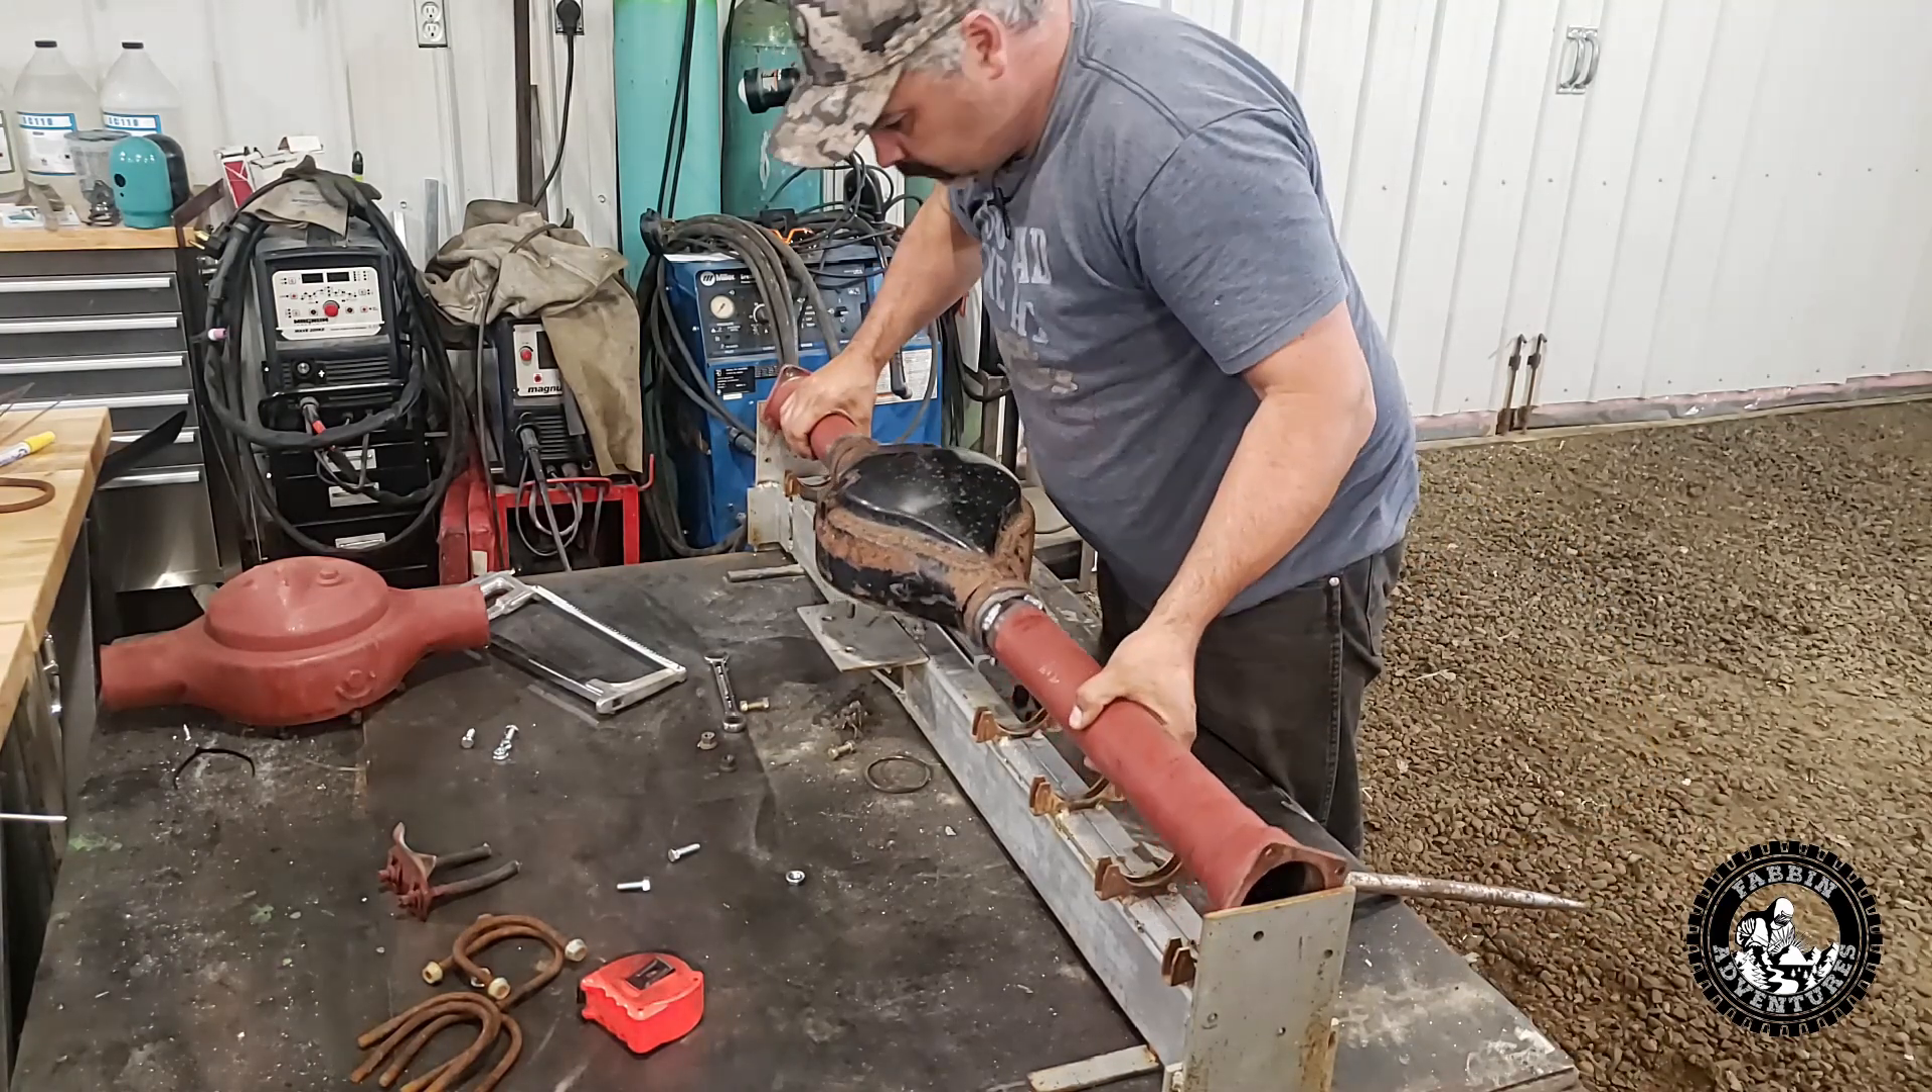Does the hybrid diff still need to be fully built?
Yes.